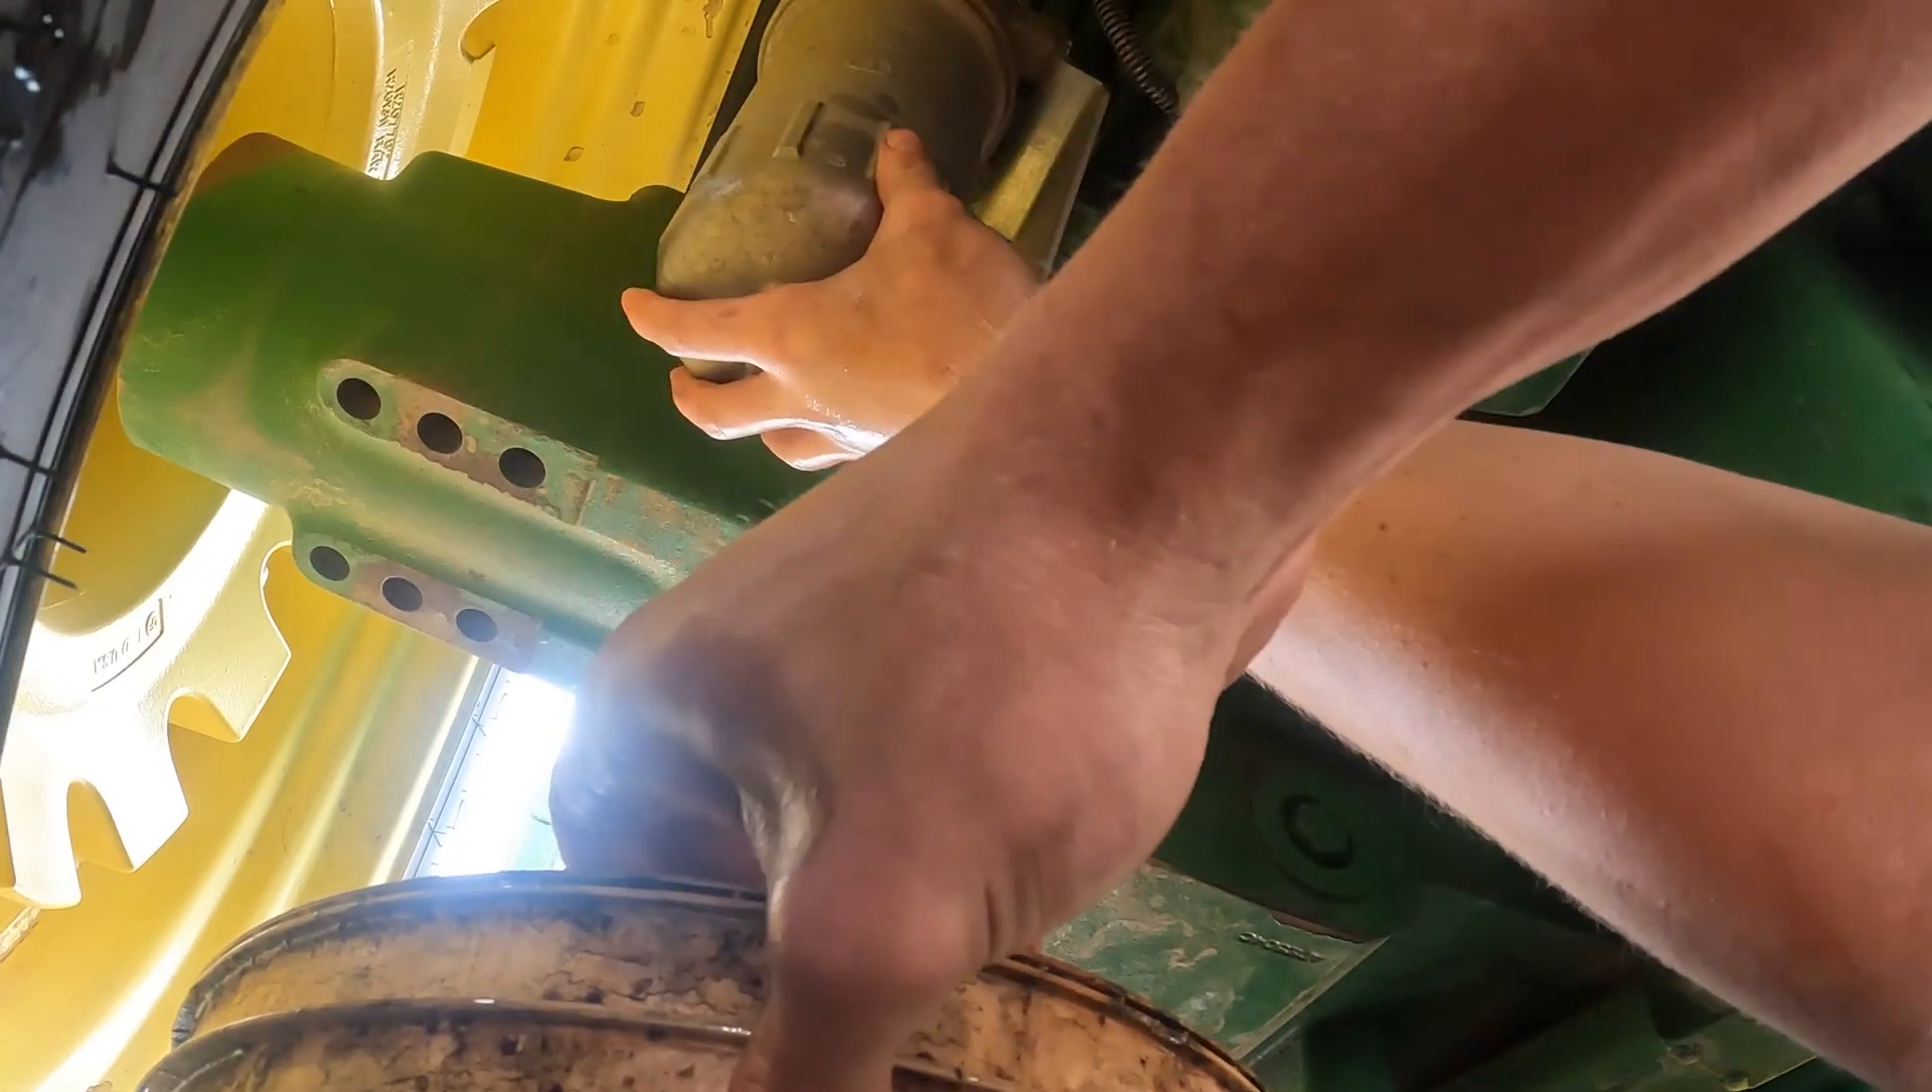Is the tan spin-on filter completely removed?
No.